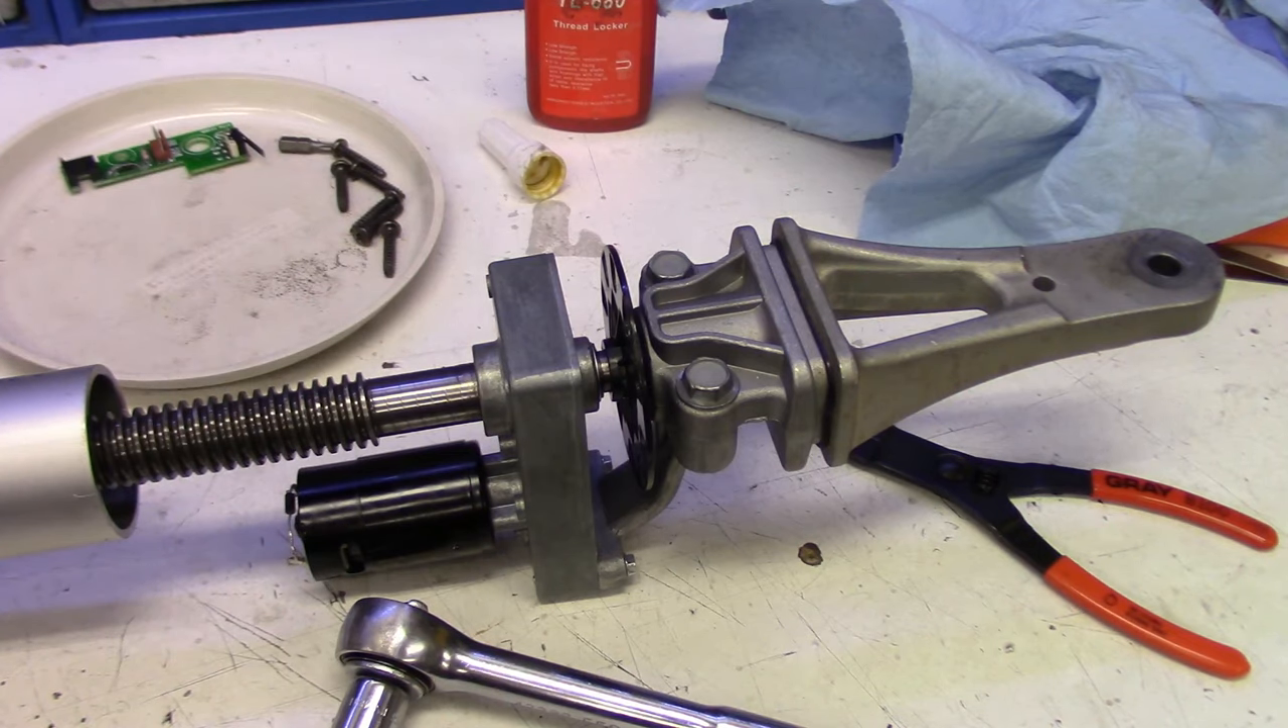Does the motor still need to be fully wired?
Yes.